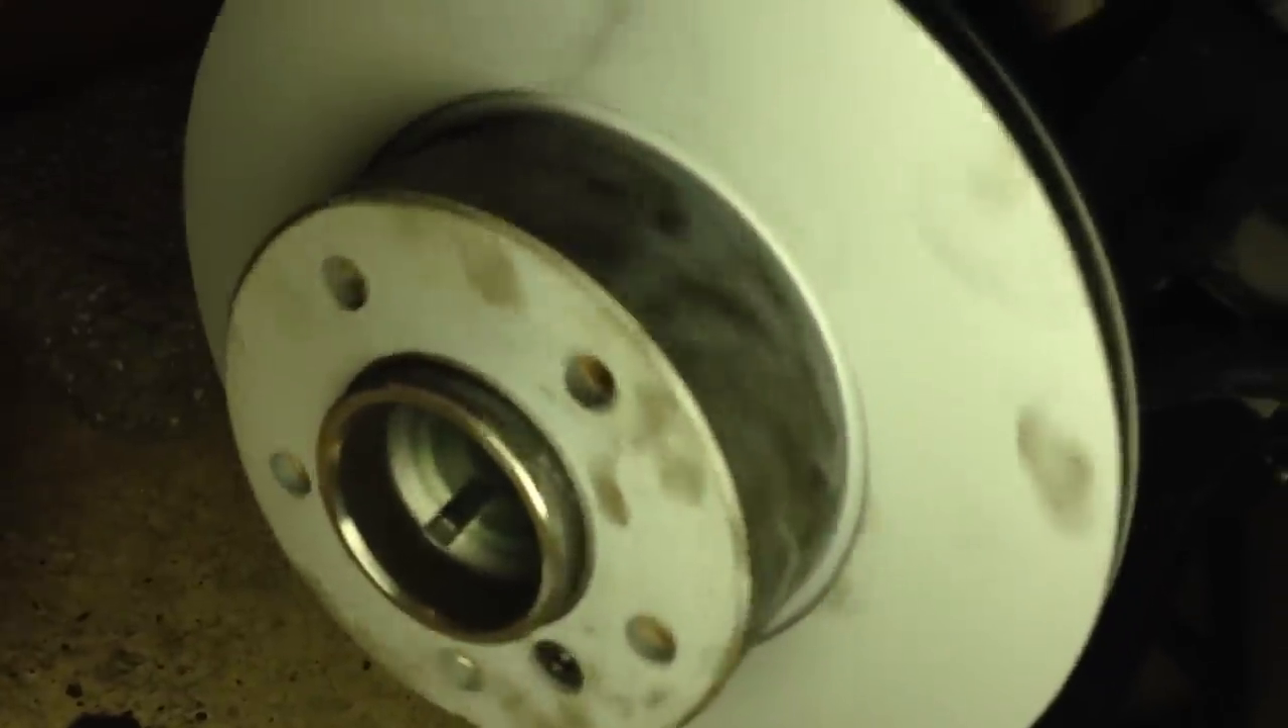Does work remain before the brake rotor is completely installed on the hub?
No.